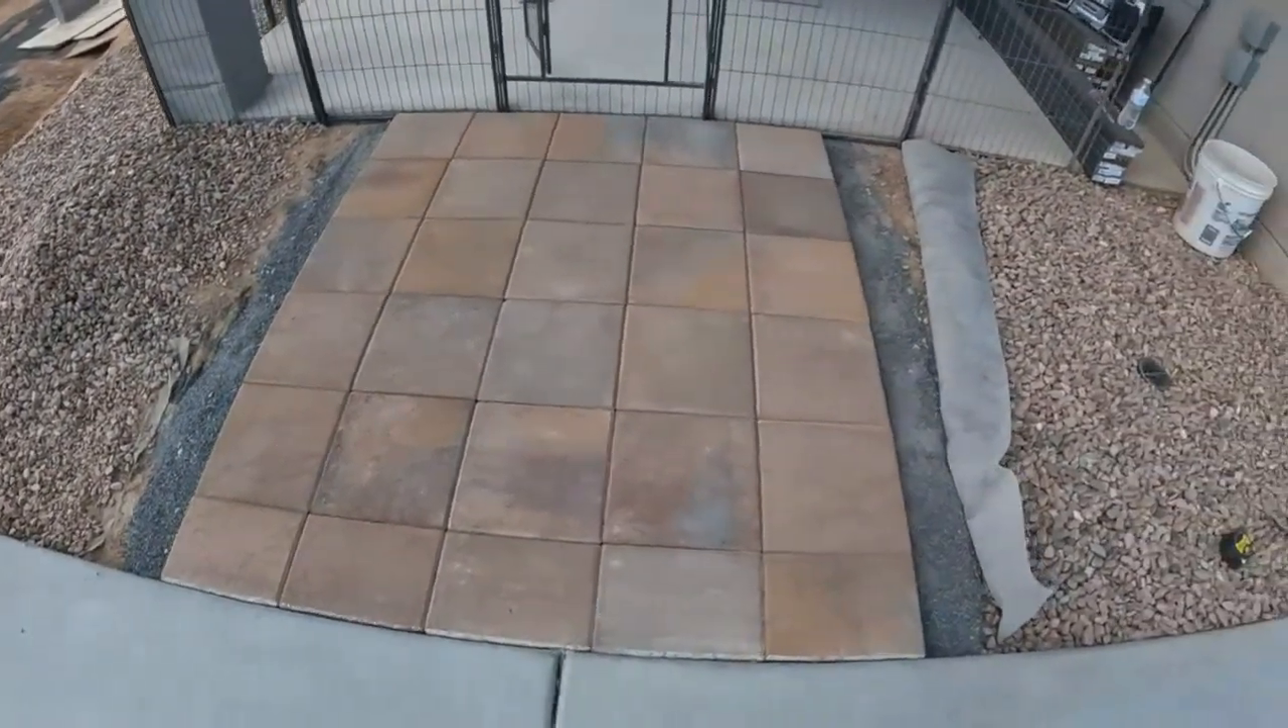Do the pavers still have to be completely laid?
No.